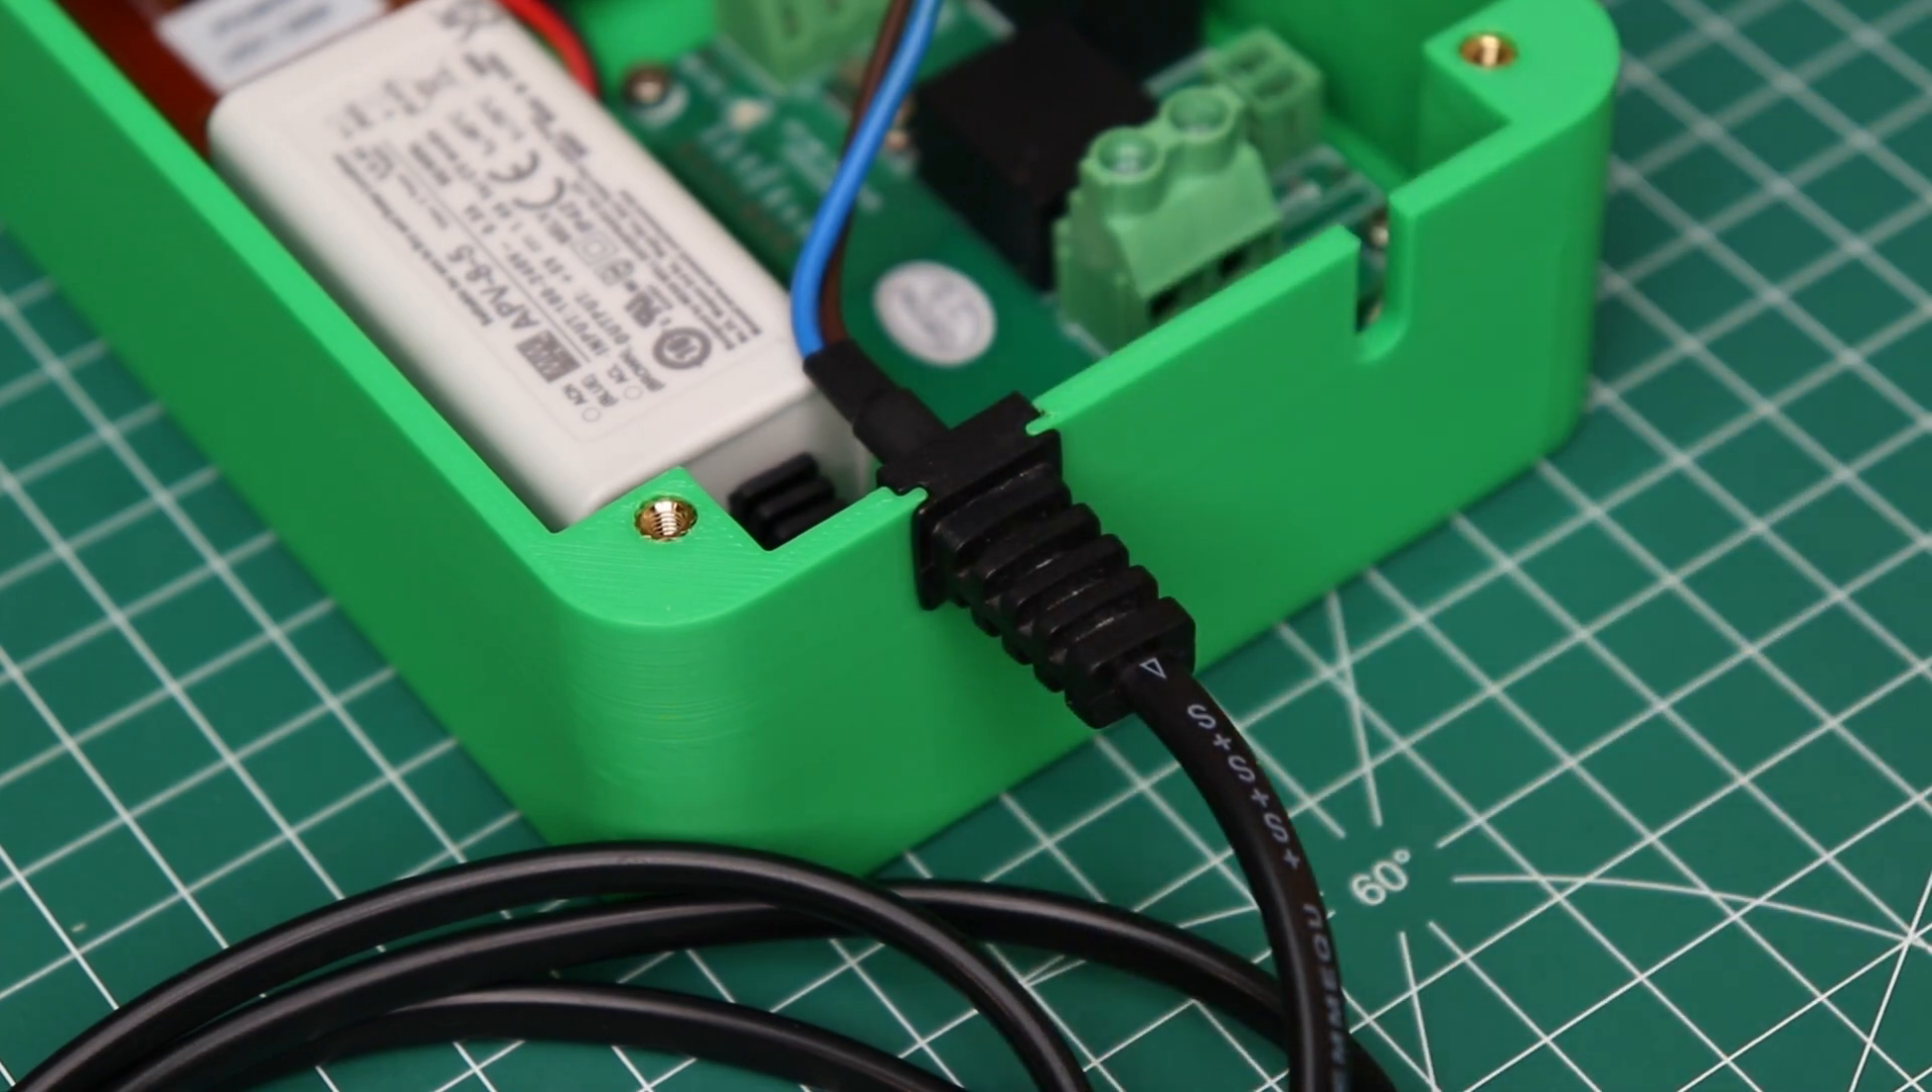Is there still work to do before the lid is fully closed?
Yes.